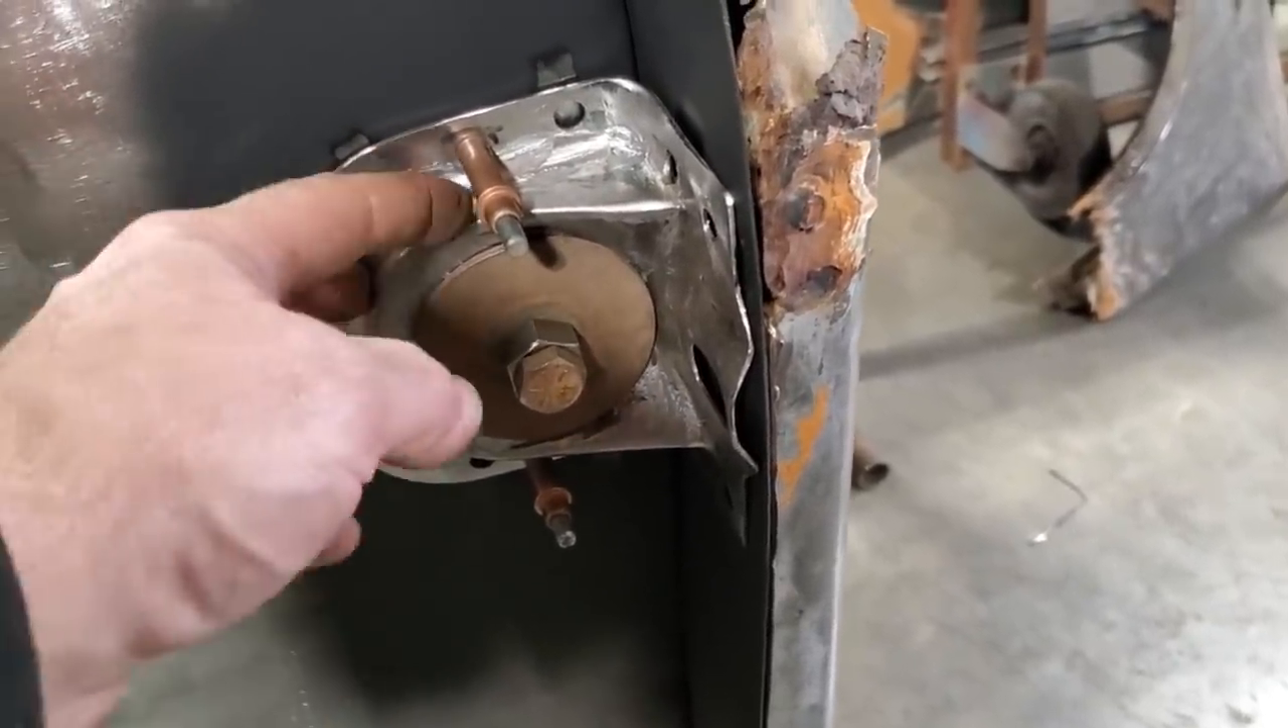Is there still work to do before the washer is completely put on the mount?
No.